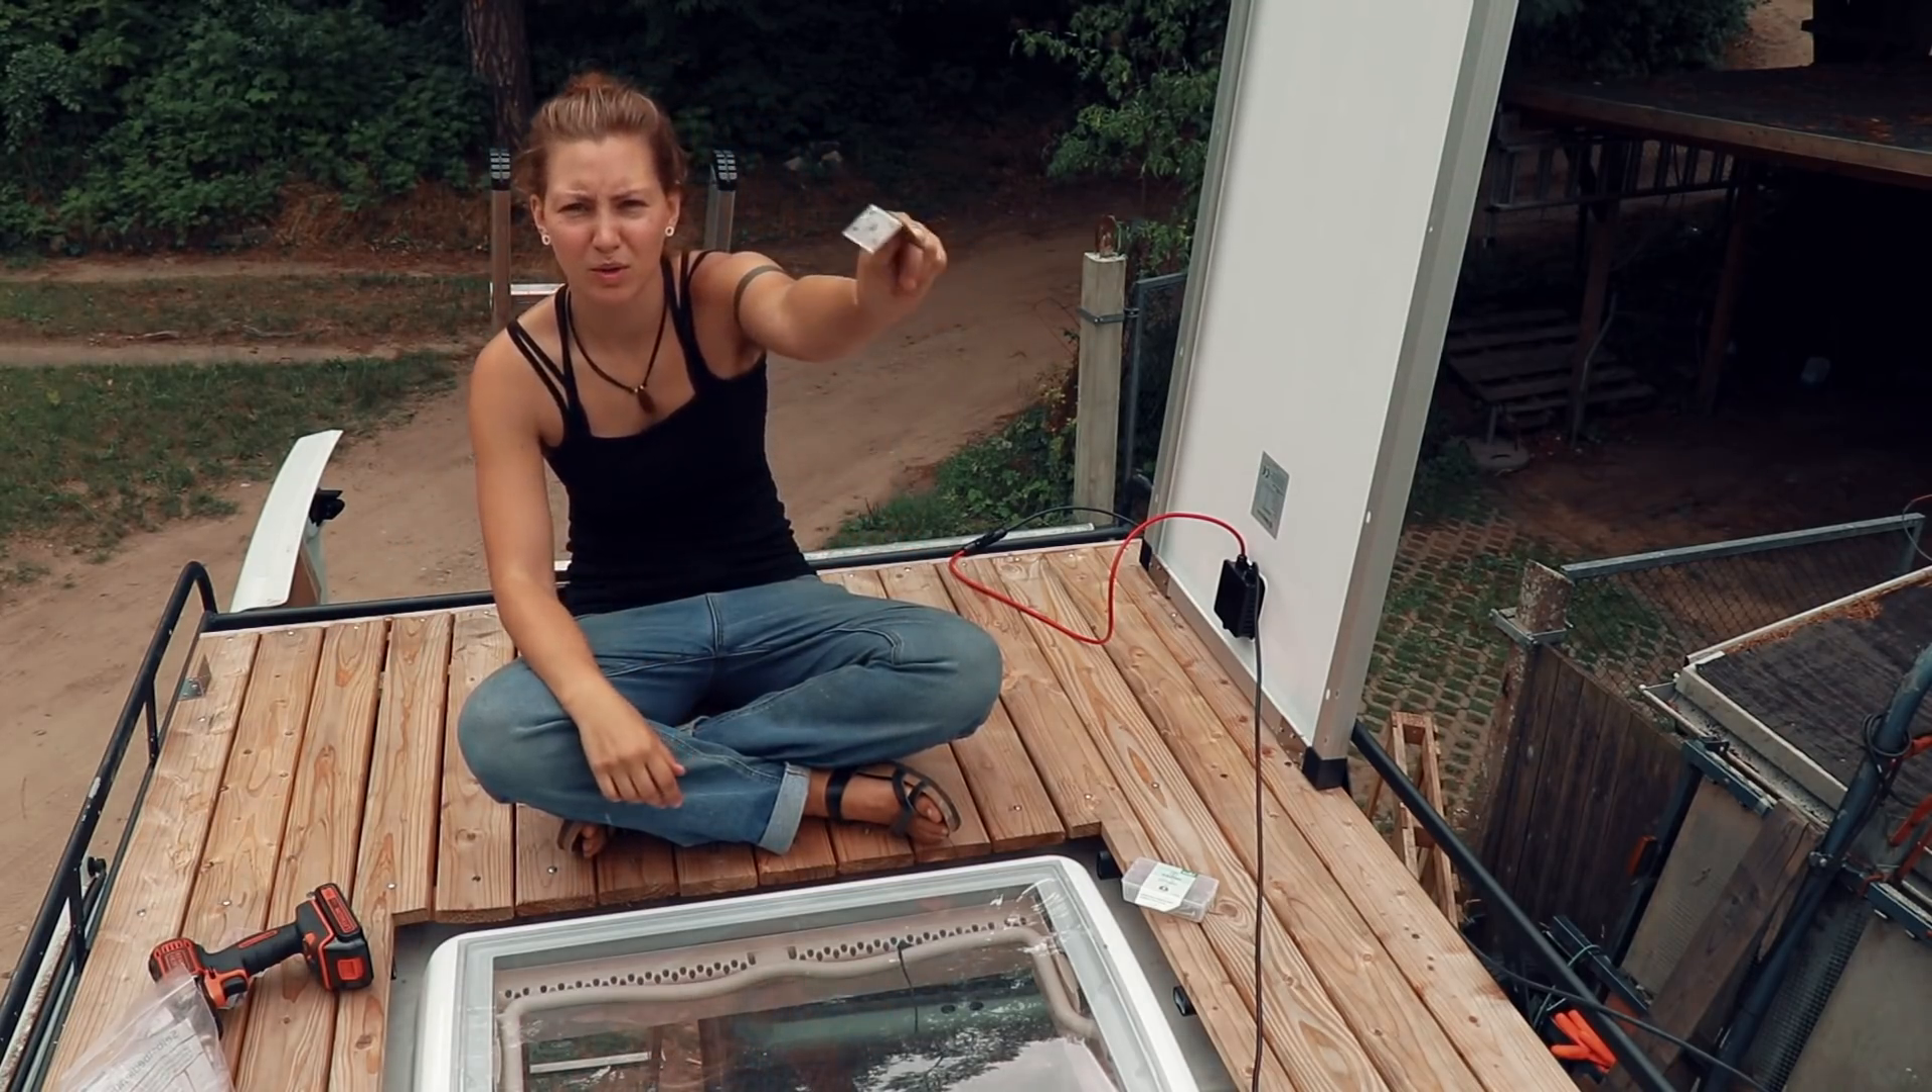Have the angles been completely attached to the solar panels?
No.